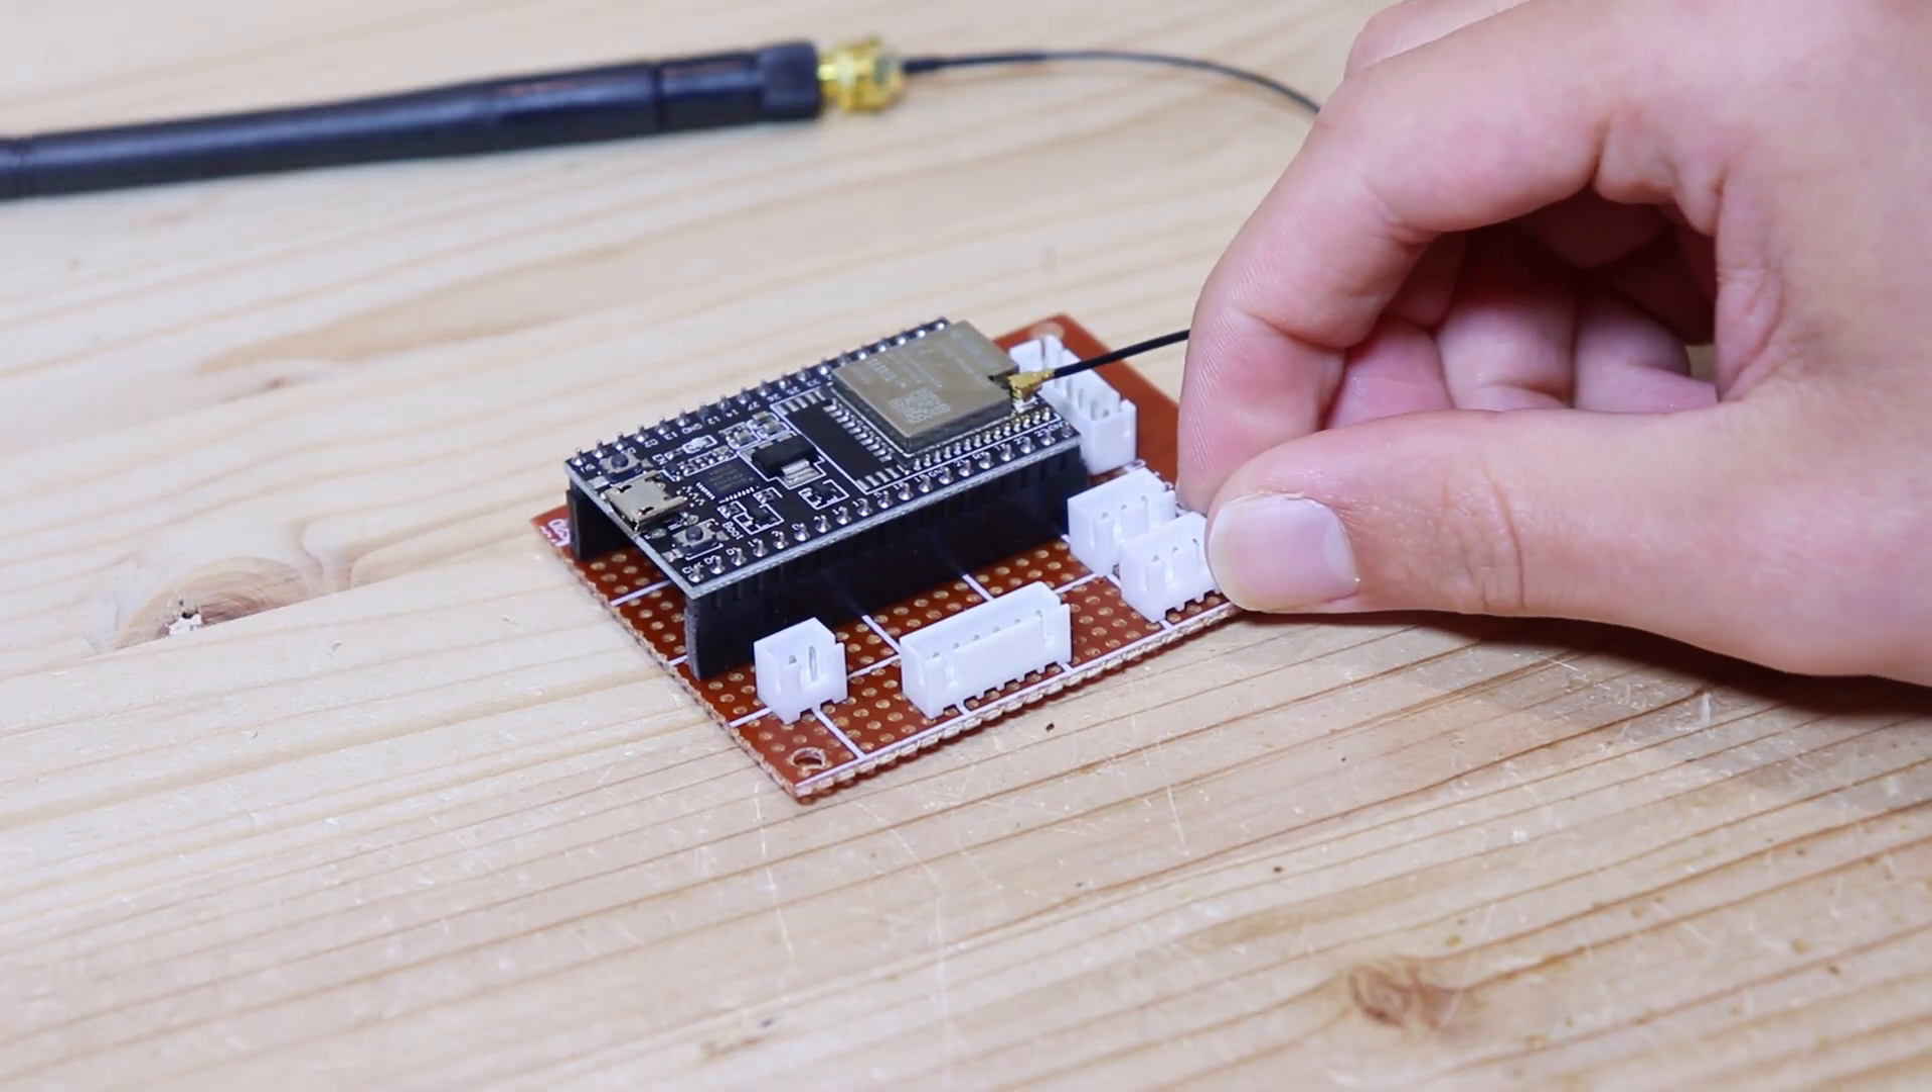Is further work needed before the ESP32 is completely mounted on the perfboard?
No.